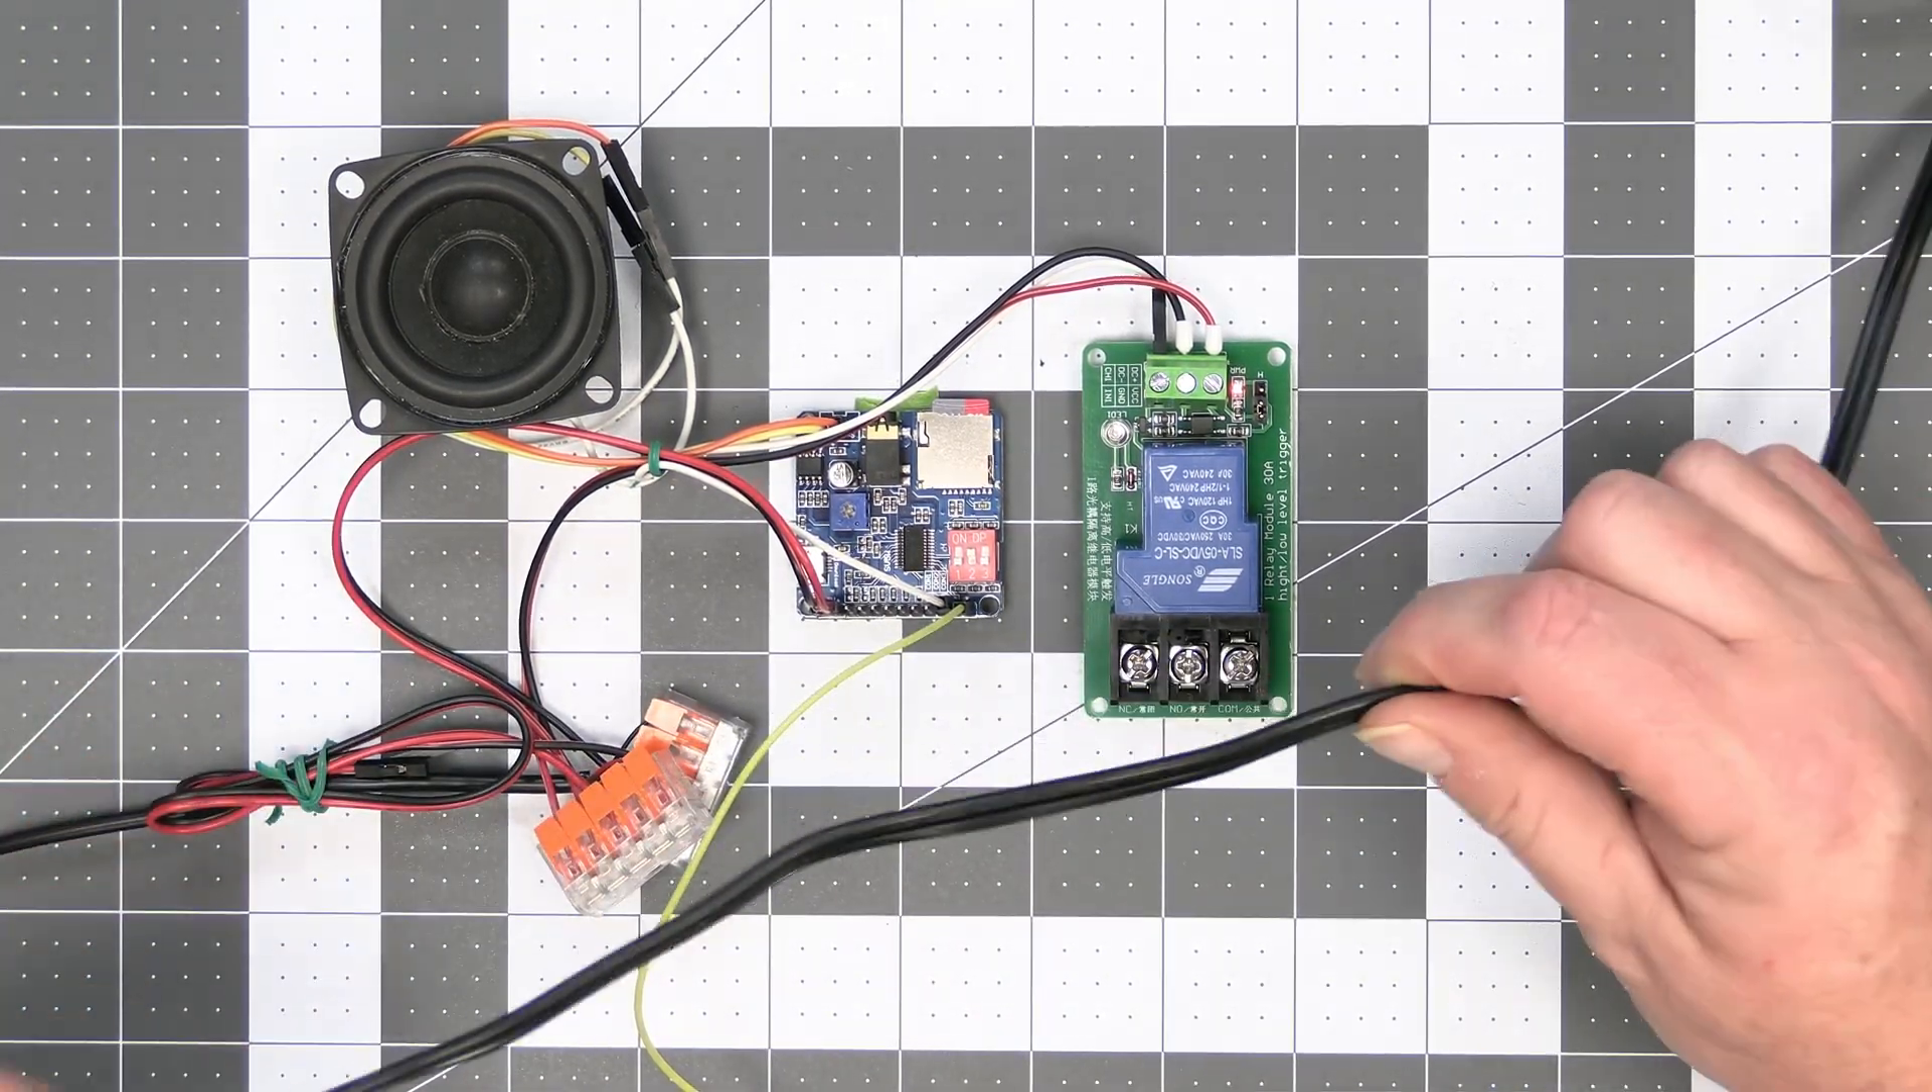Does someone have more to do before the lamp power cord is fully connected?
Yes.